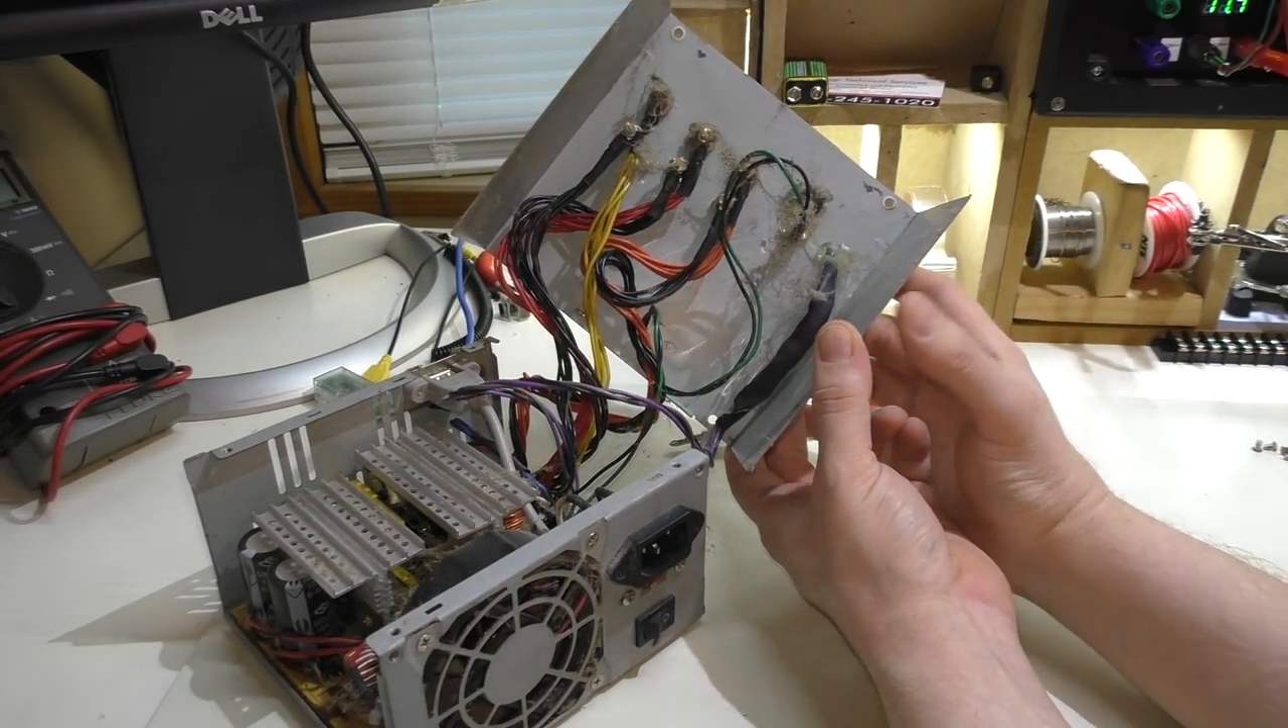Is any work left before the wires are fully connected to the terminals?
No.